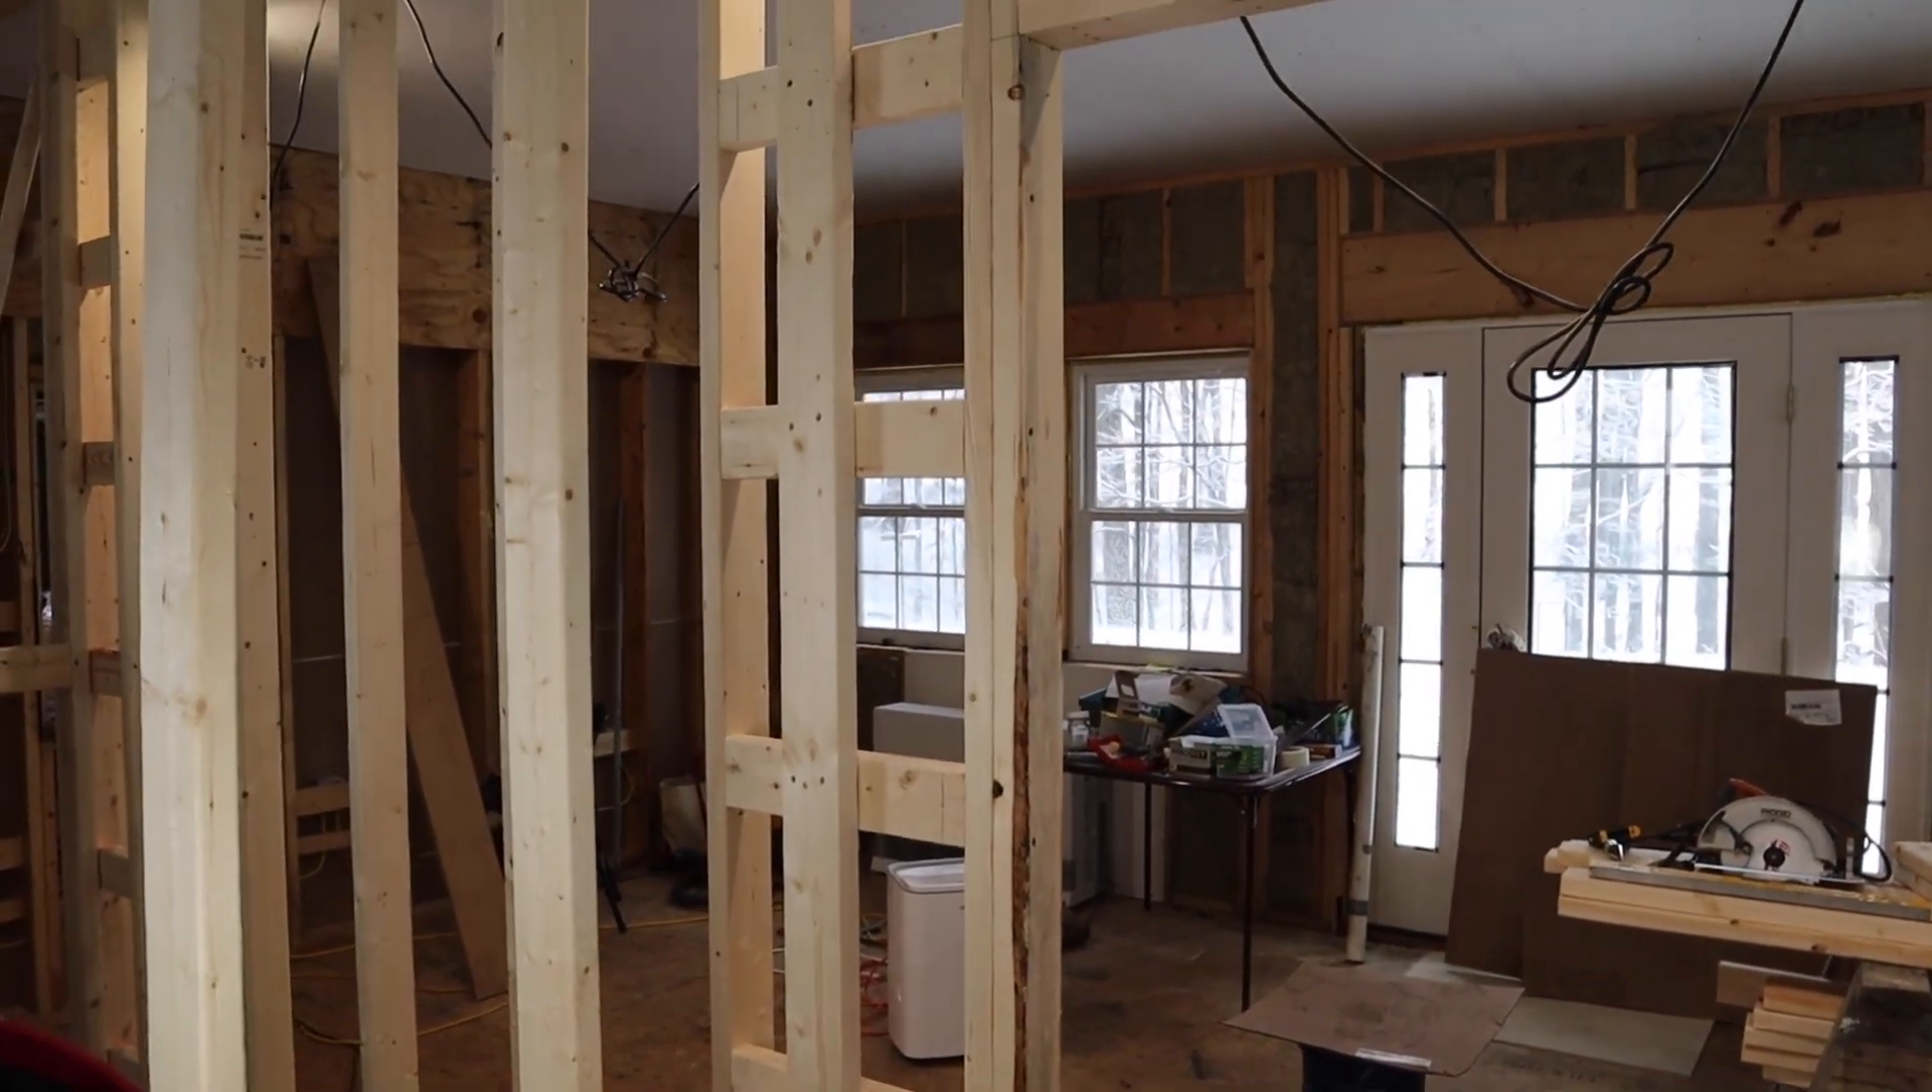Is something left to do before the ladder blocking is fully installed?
No.